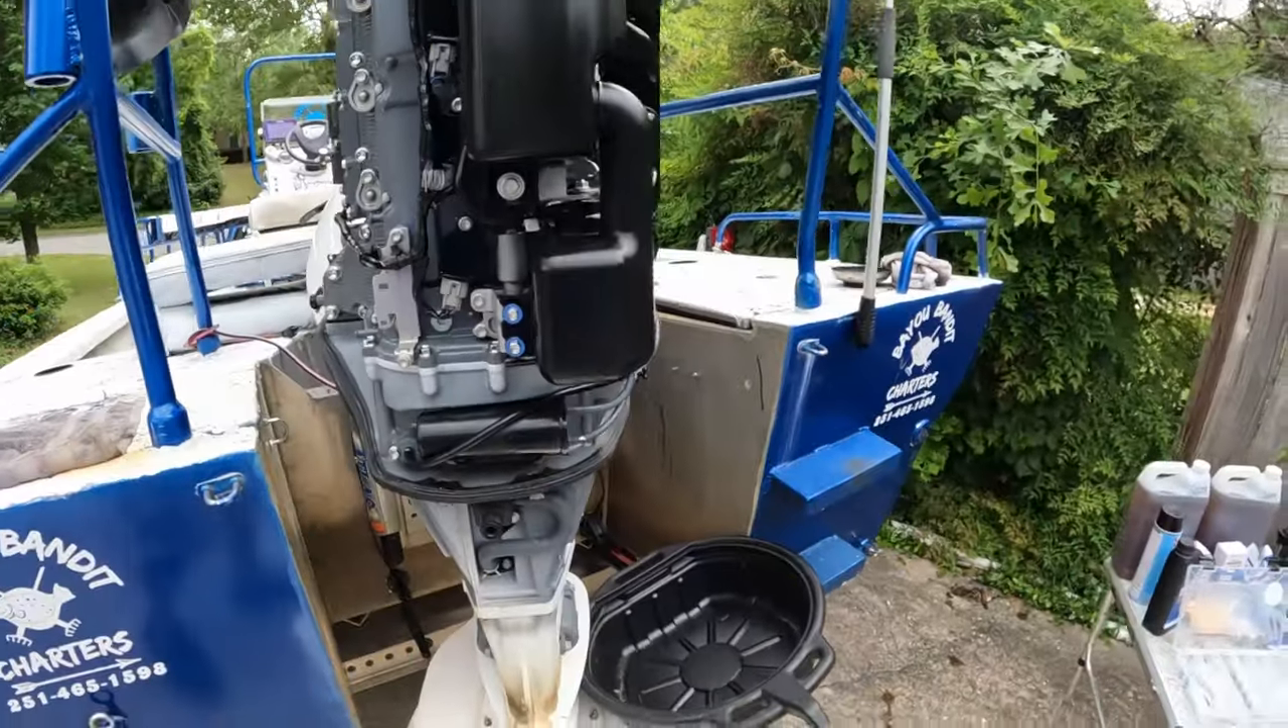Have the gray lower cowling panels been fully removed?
Yes.